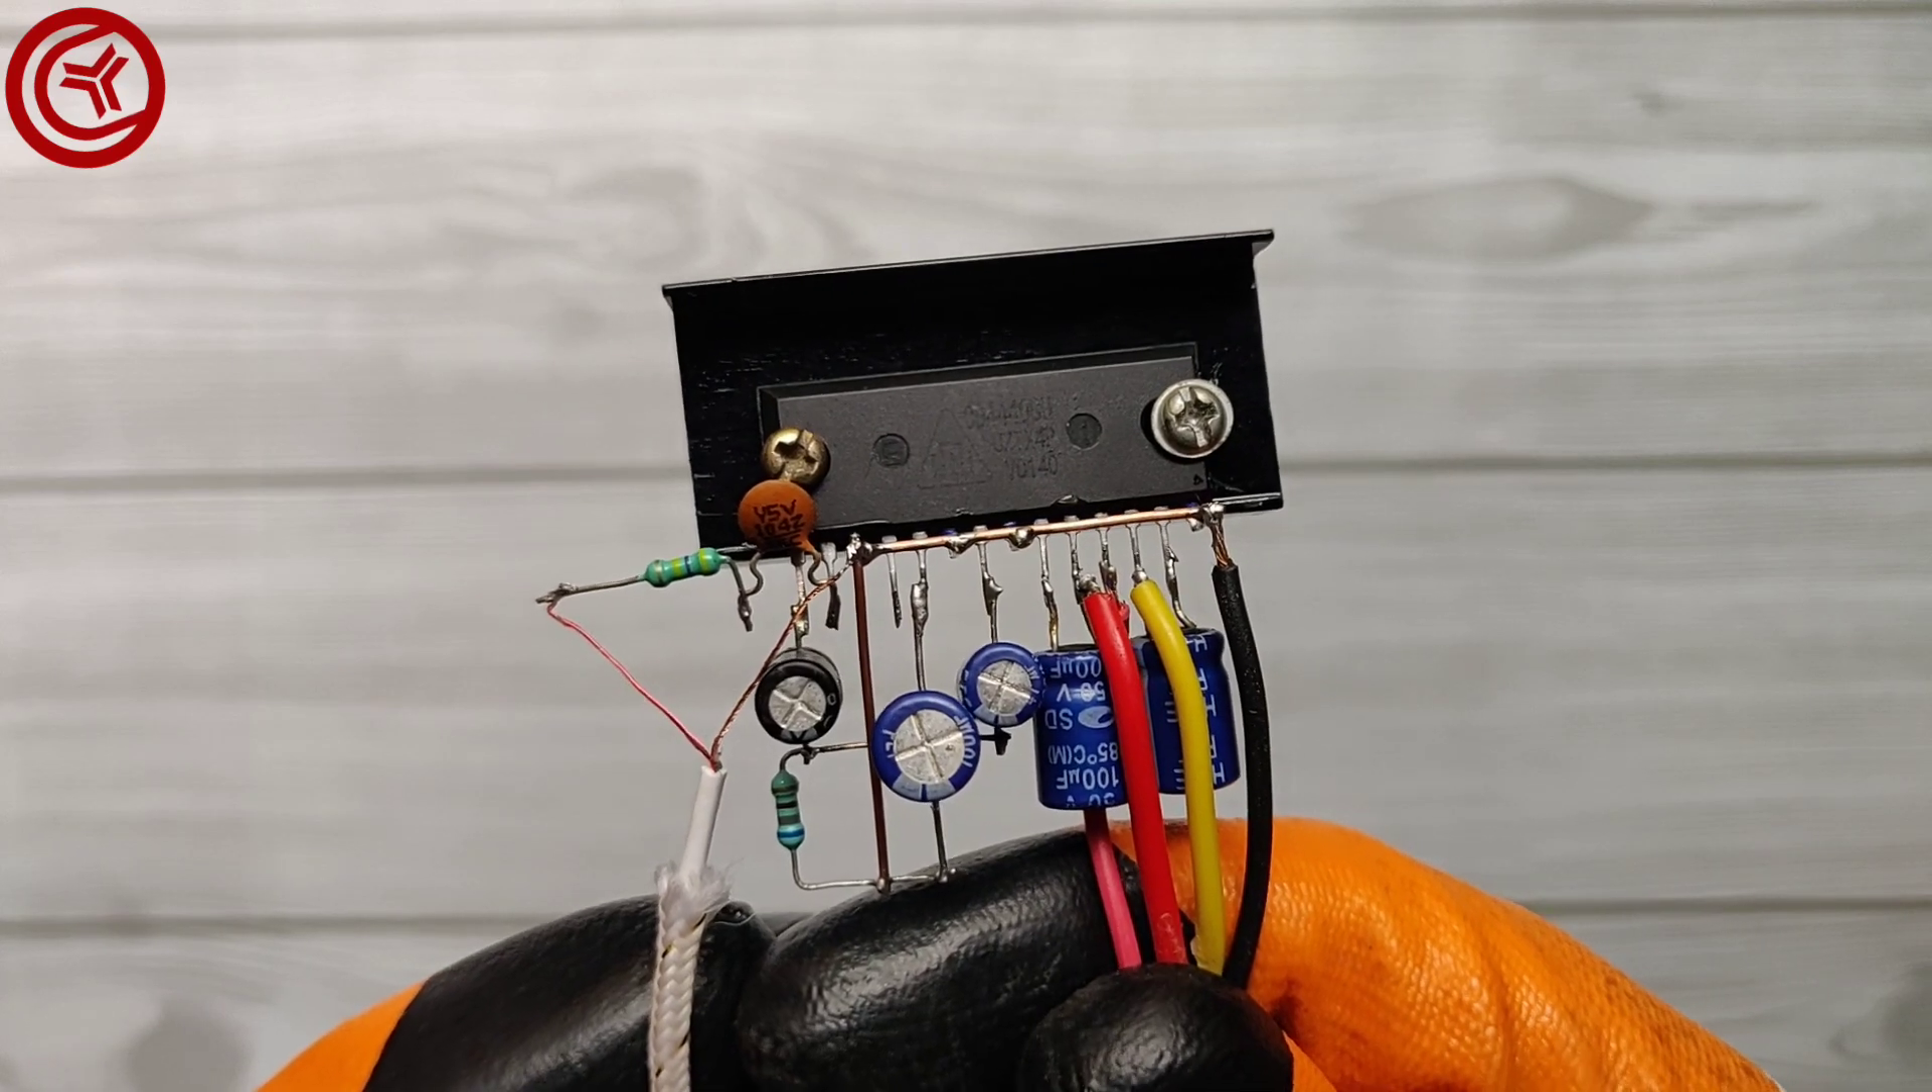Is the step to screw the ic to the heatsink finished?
Yes.